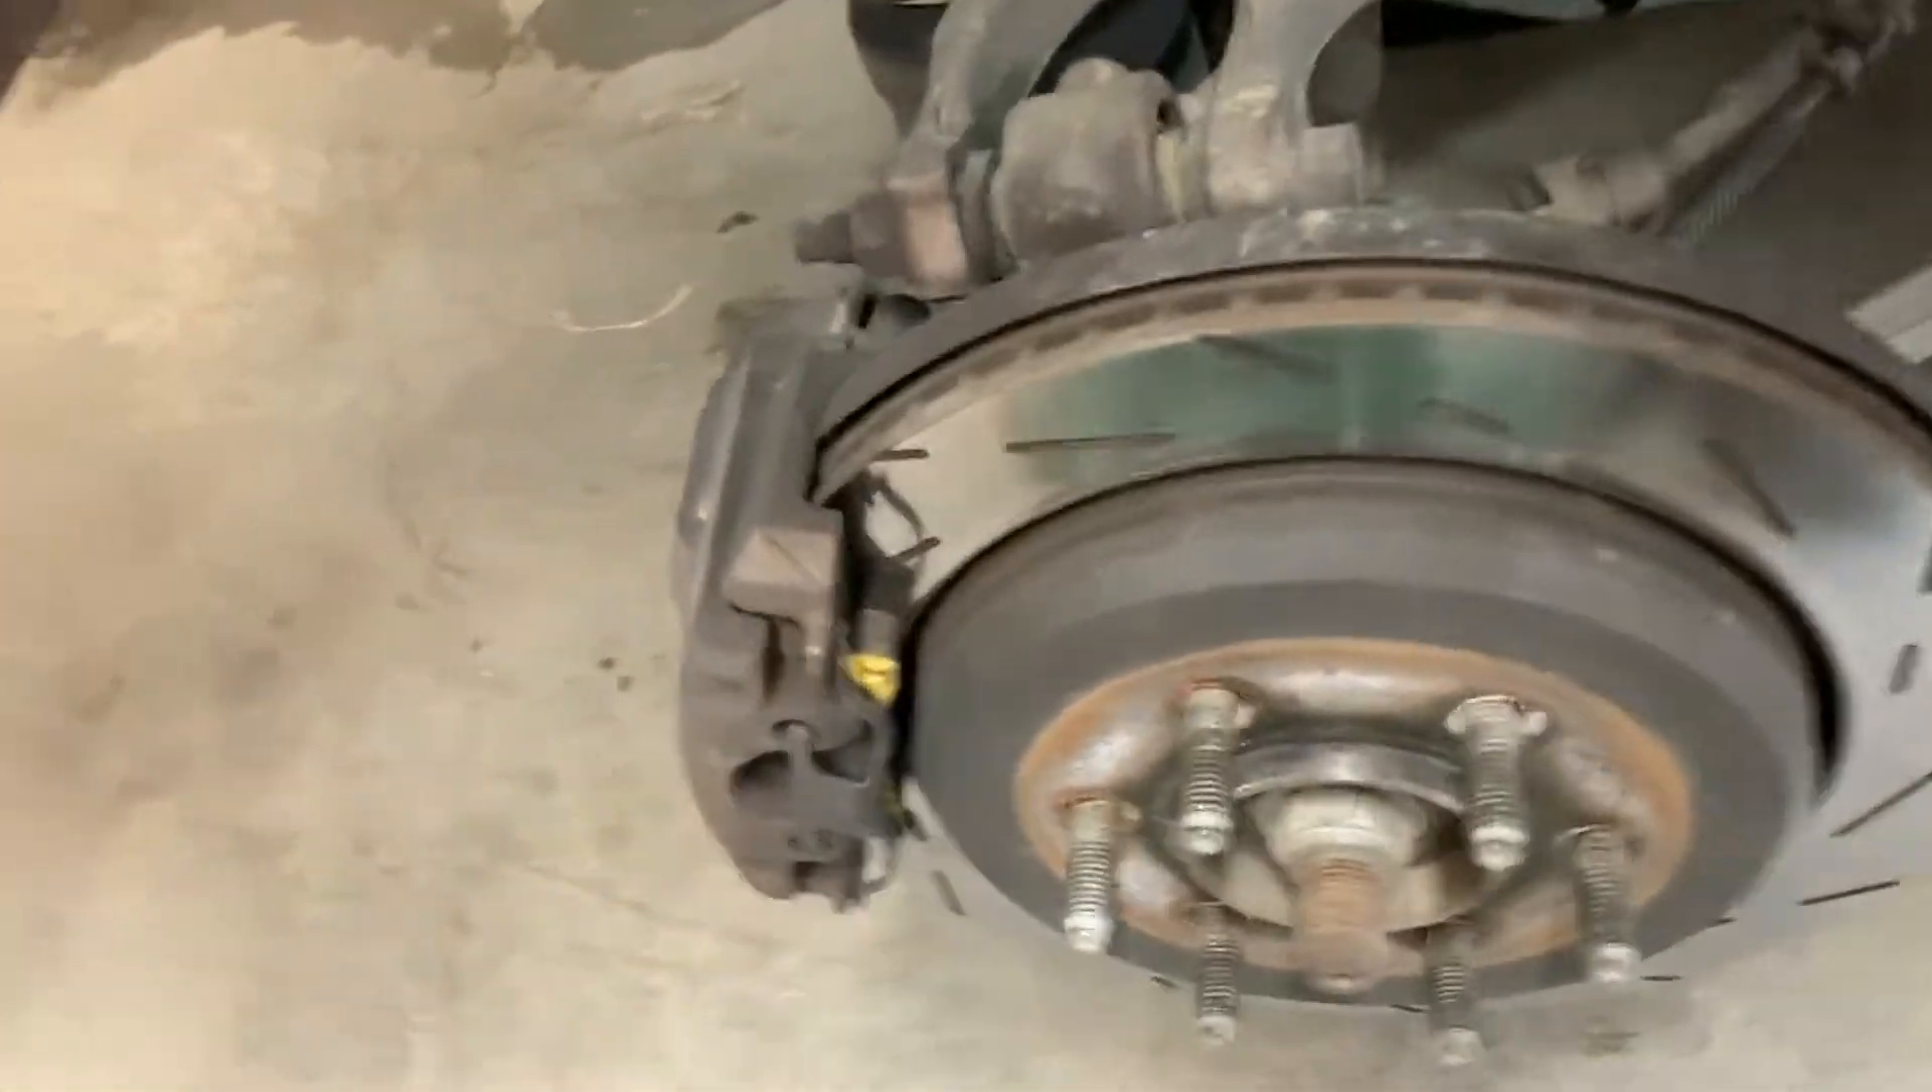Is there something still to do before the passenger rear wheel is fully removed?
No.